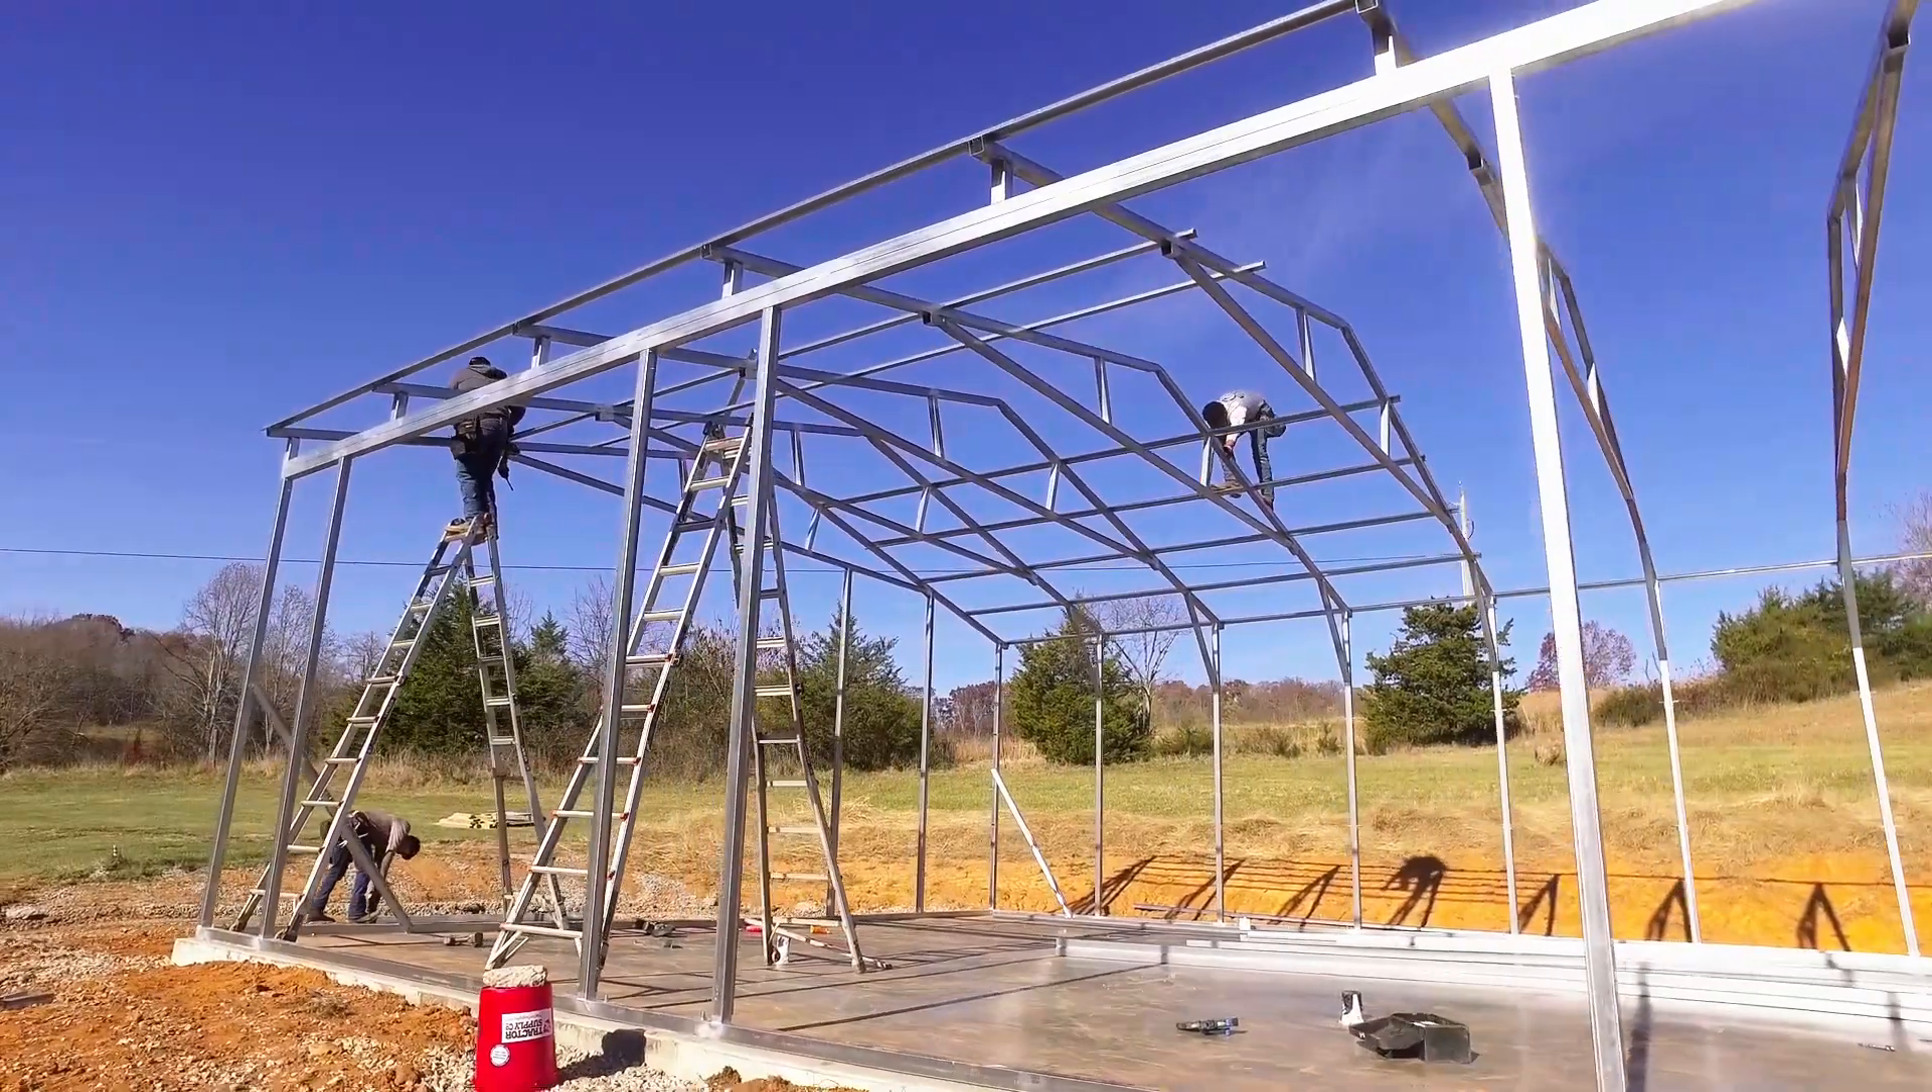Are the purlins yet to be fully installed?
Yes.